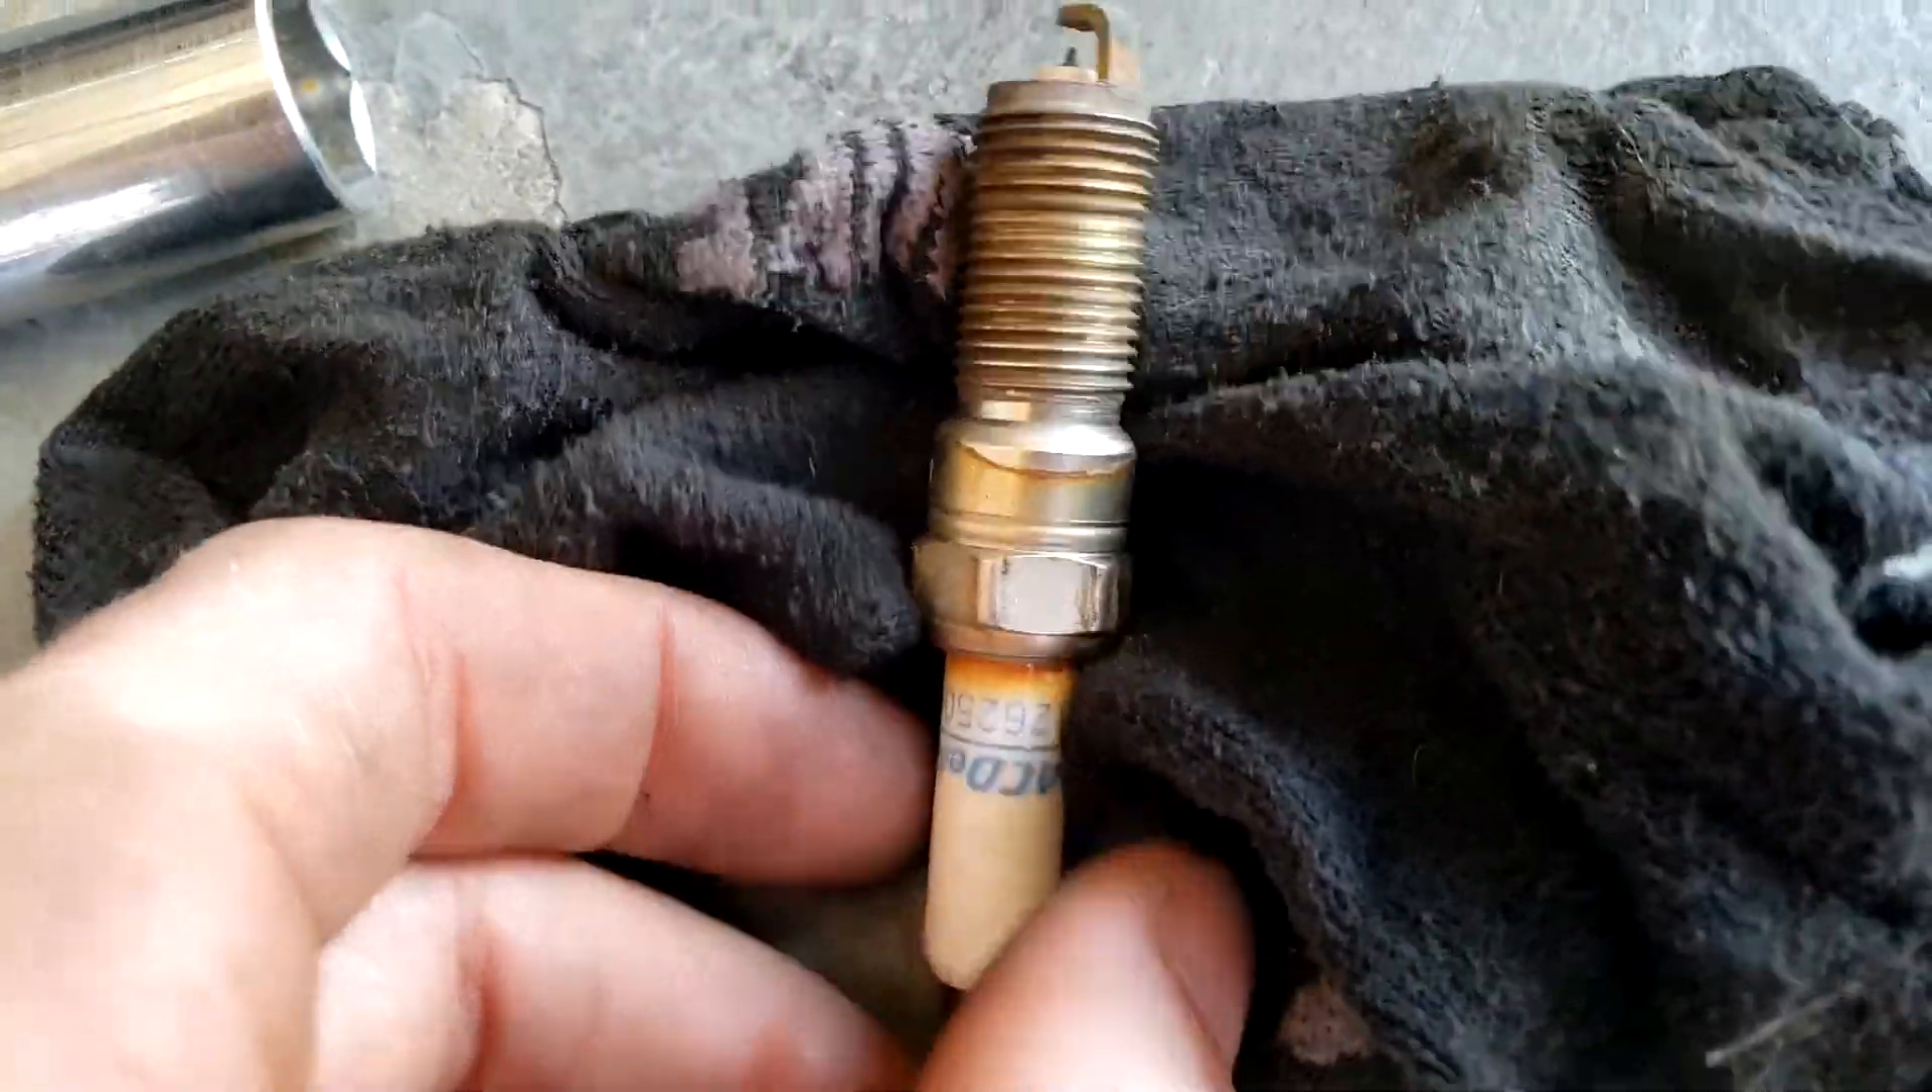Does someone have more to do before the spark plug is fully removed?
No.